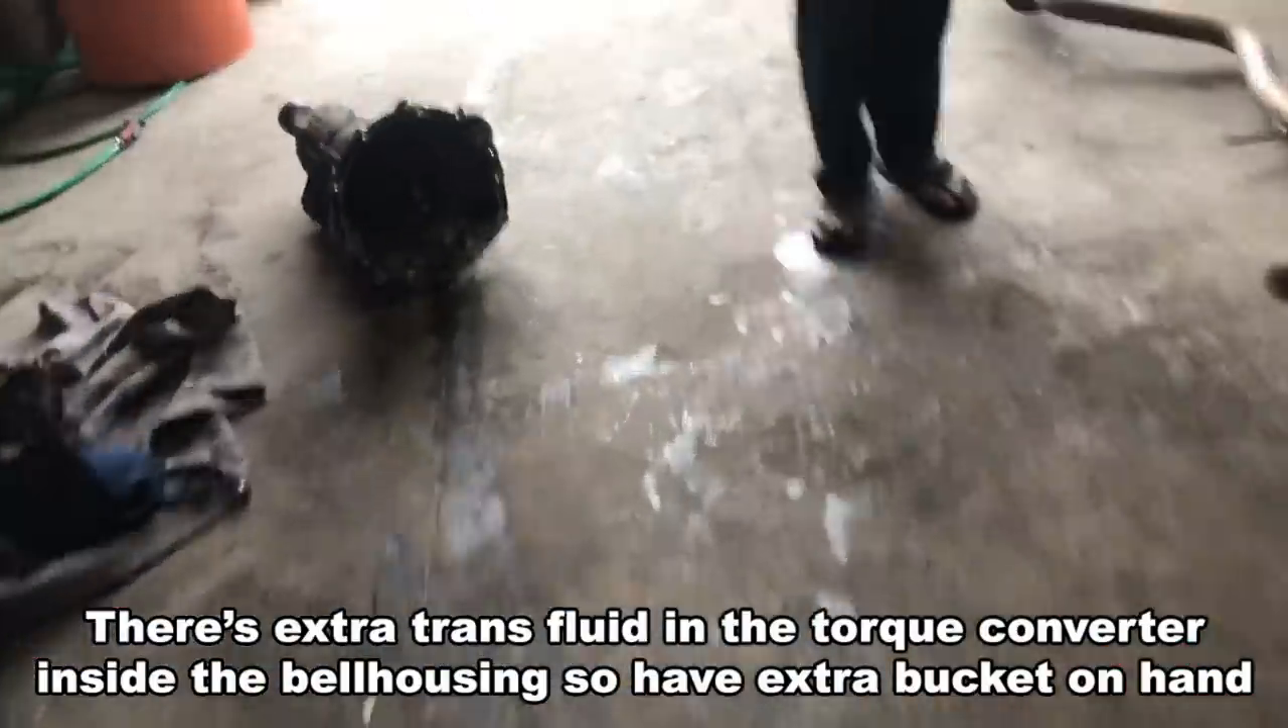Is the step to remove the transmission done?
Yes.